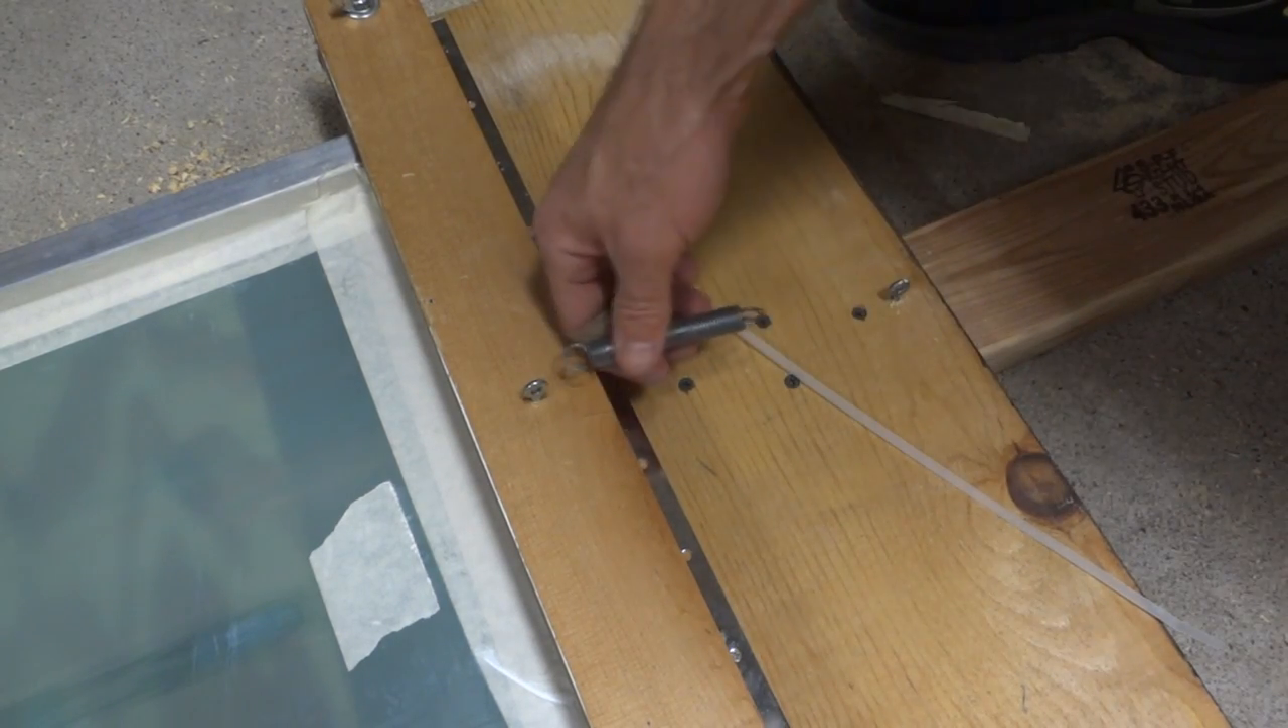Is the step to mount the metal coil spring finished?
No.